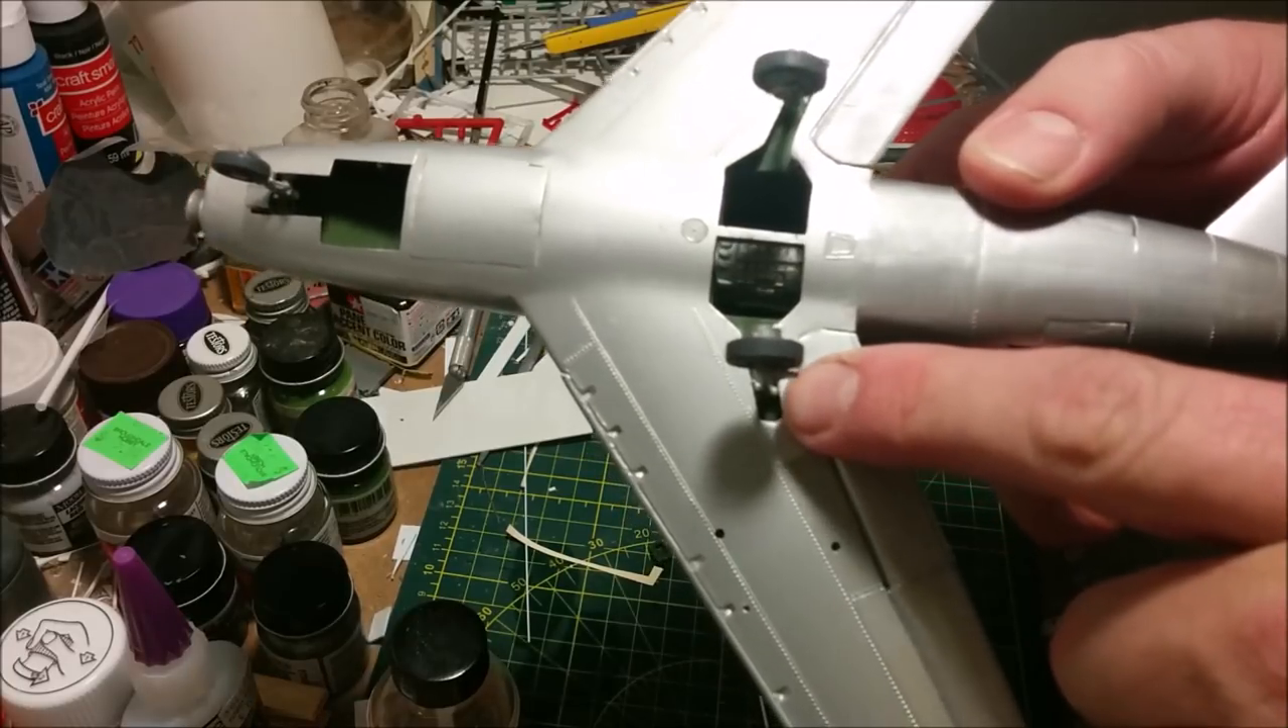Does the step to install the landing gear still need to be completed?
No.